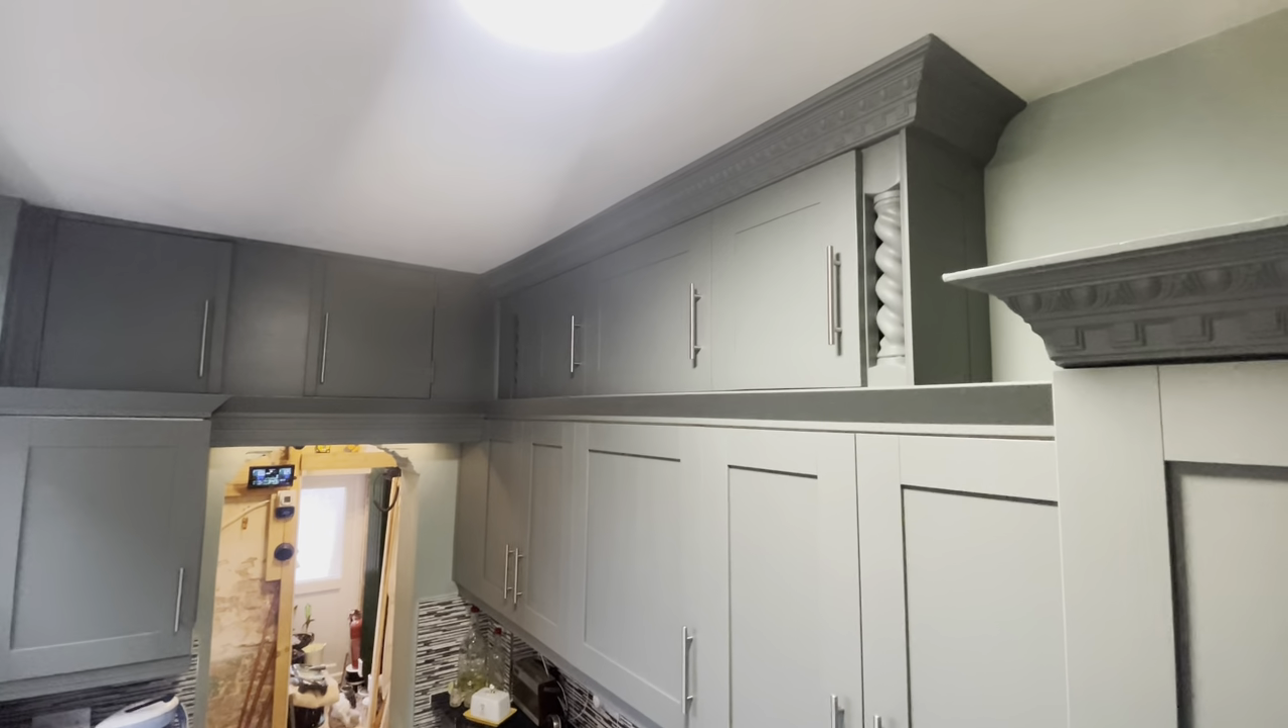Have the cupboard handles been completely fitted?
Yes.